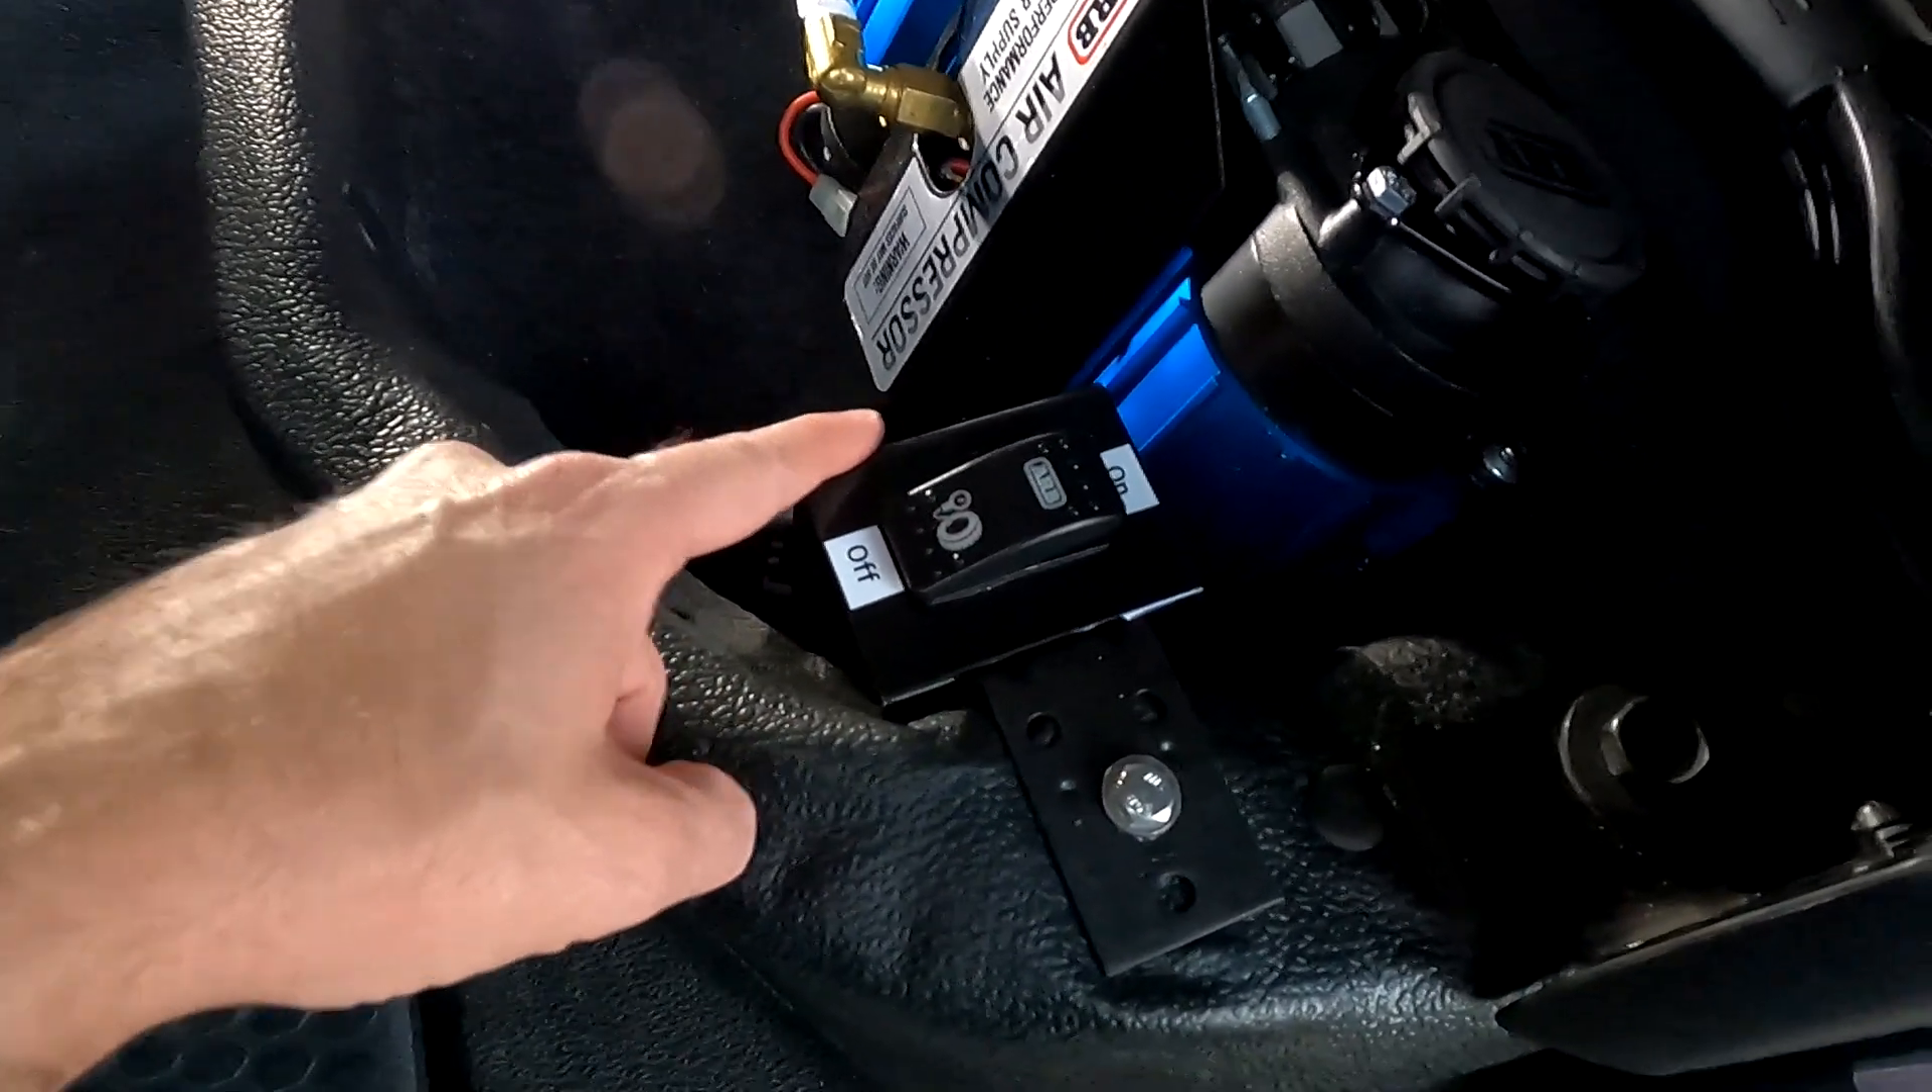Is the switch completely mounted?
Yes.